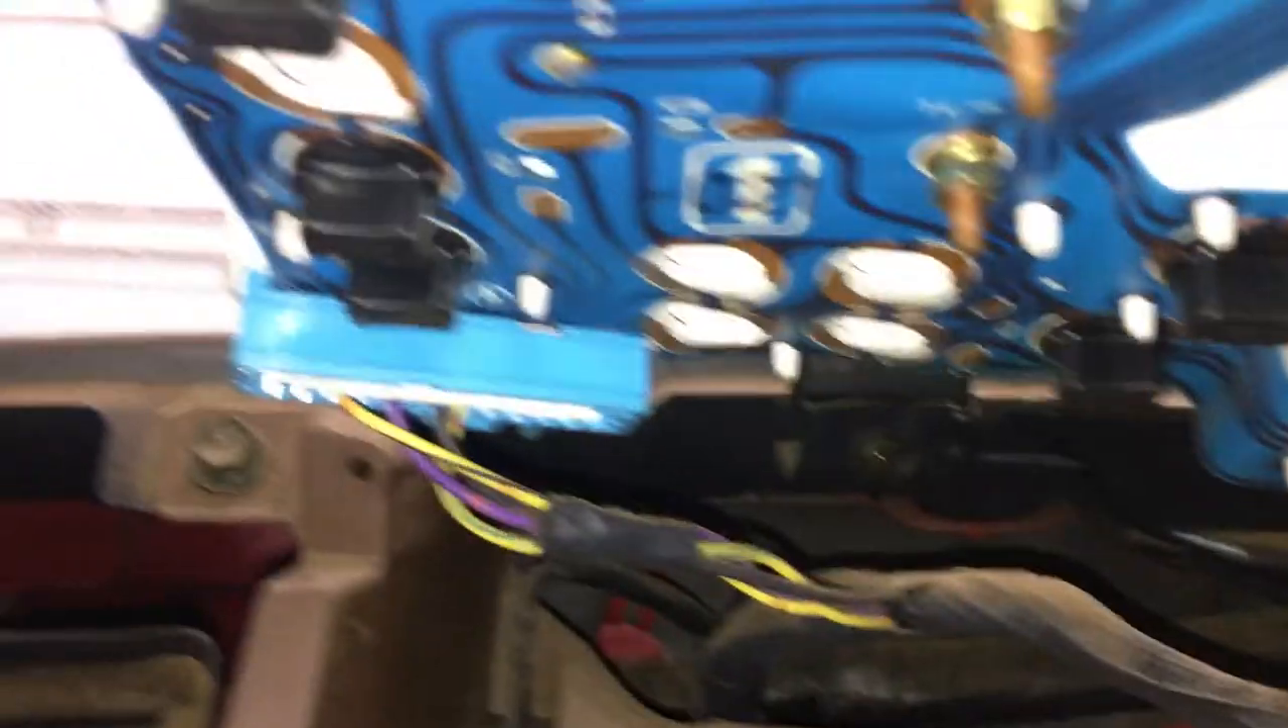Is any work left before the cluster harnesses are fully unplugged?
Yes.